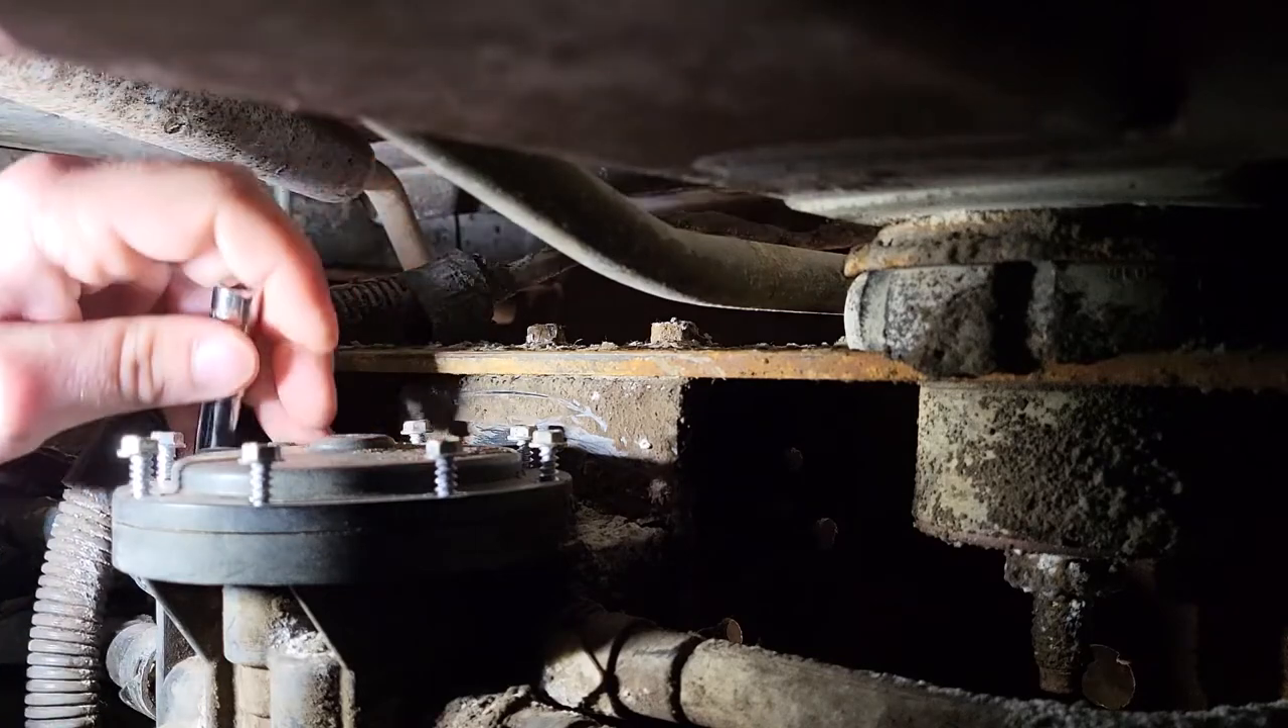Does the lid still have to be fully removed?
Yes.